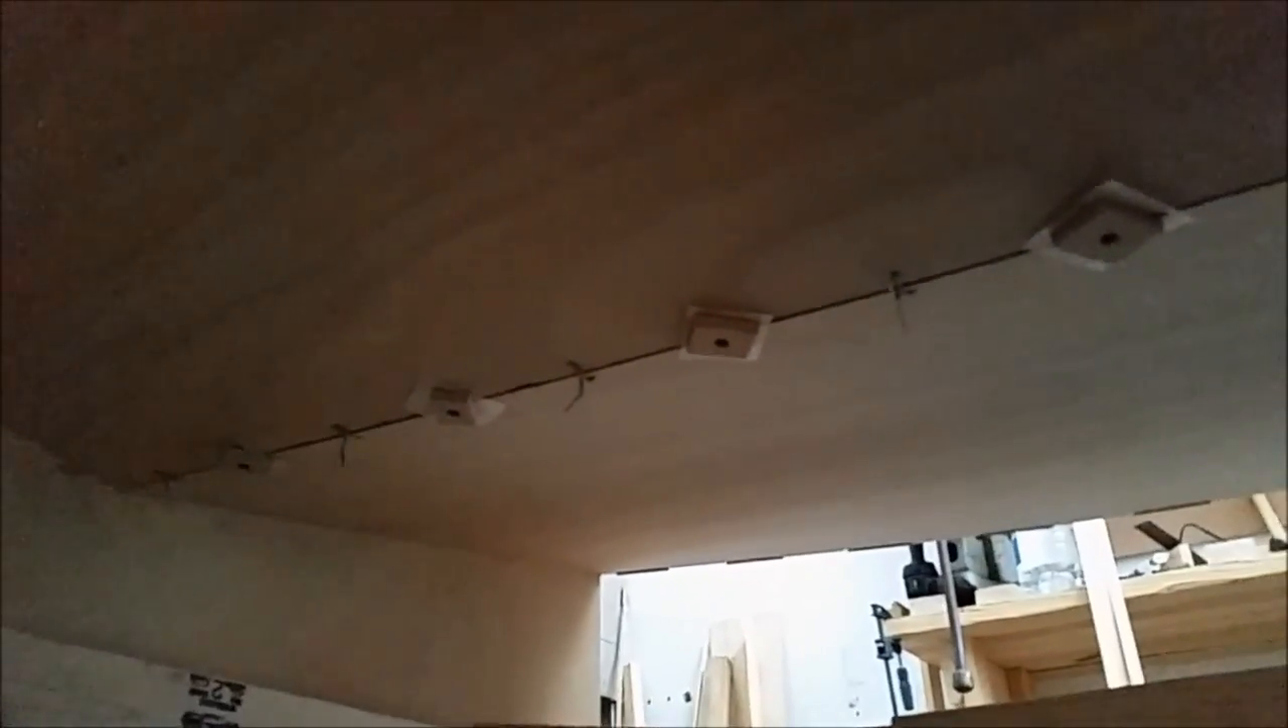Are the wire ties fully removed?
No.